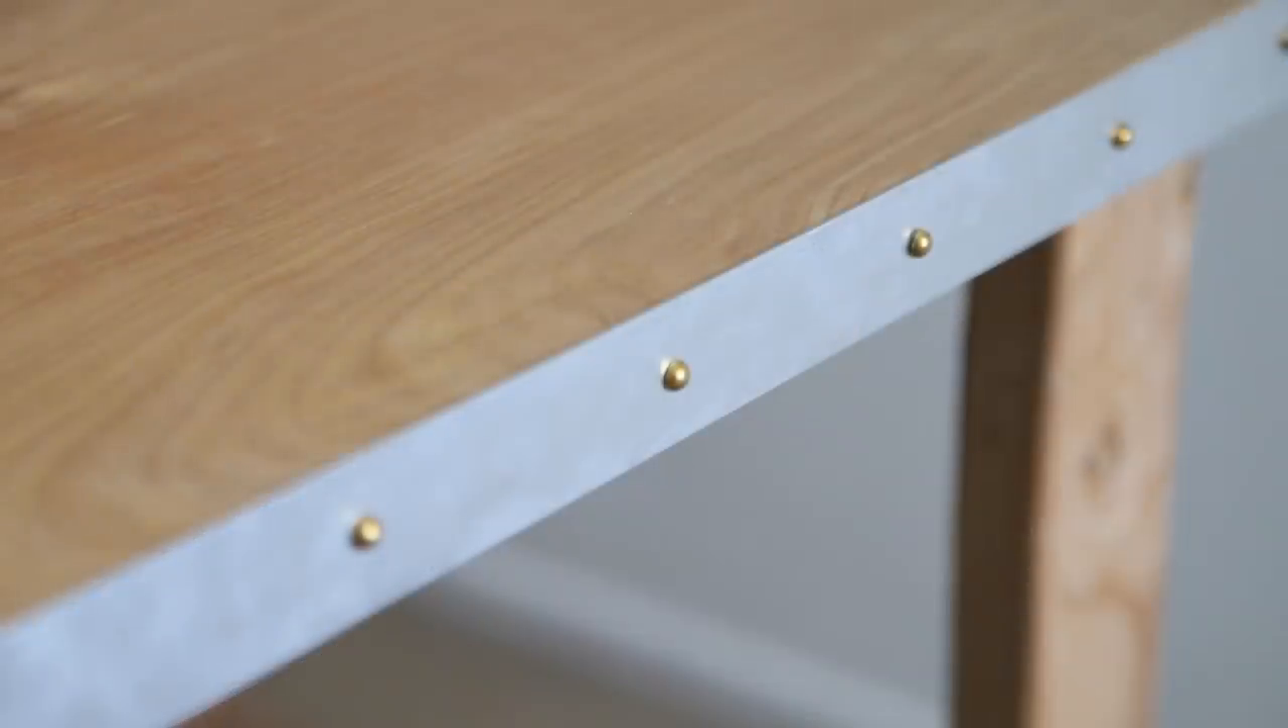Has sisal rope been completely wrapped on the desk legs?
No.